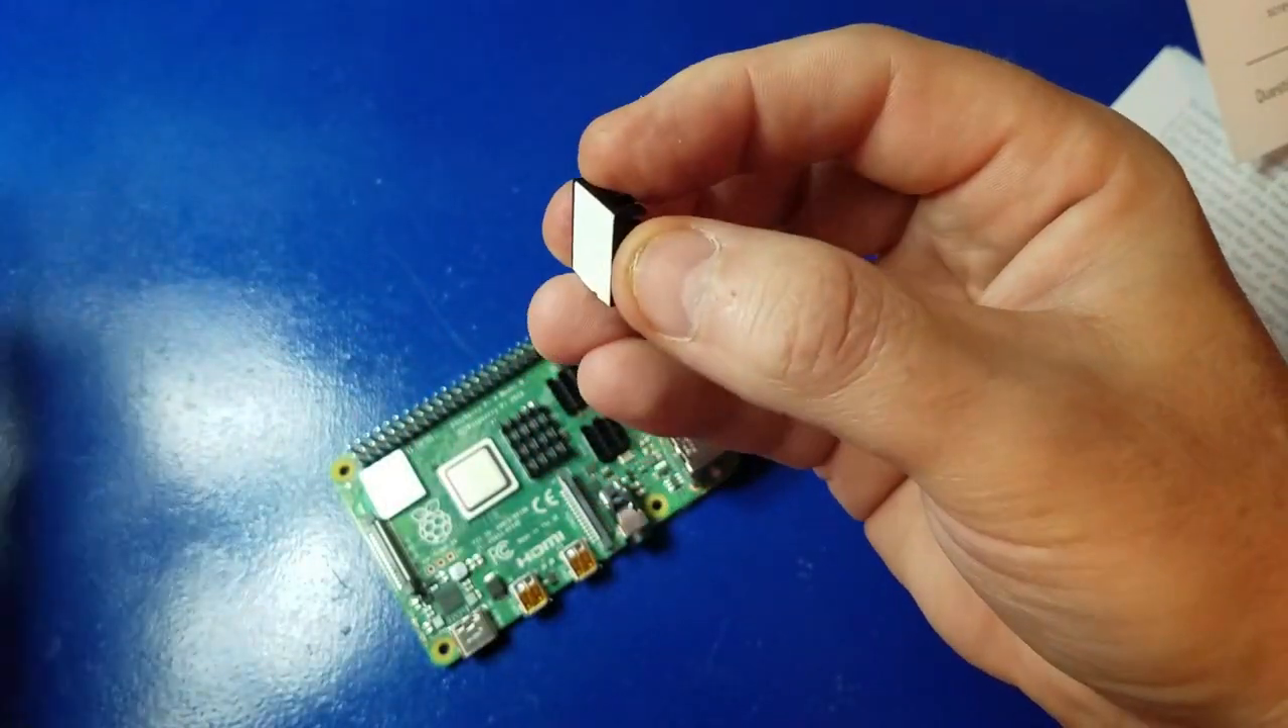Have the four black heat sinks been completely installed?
No.